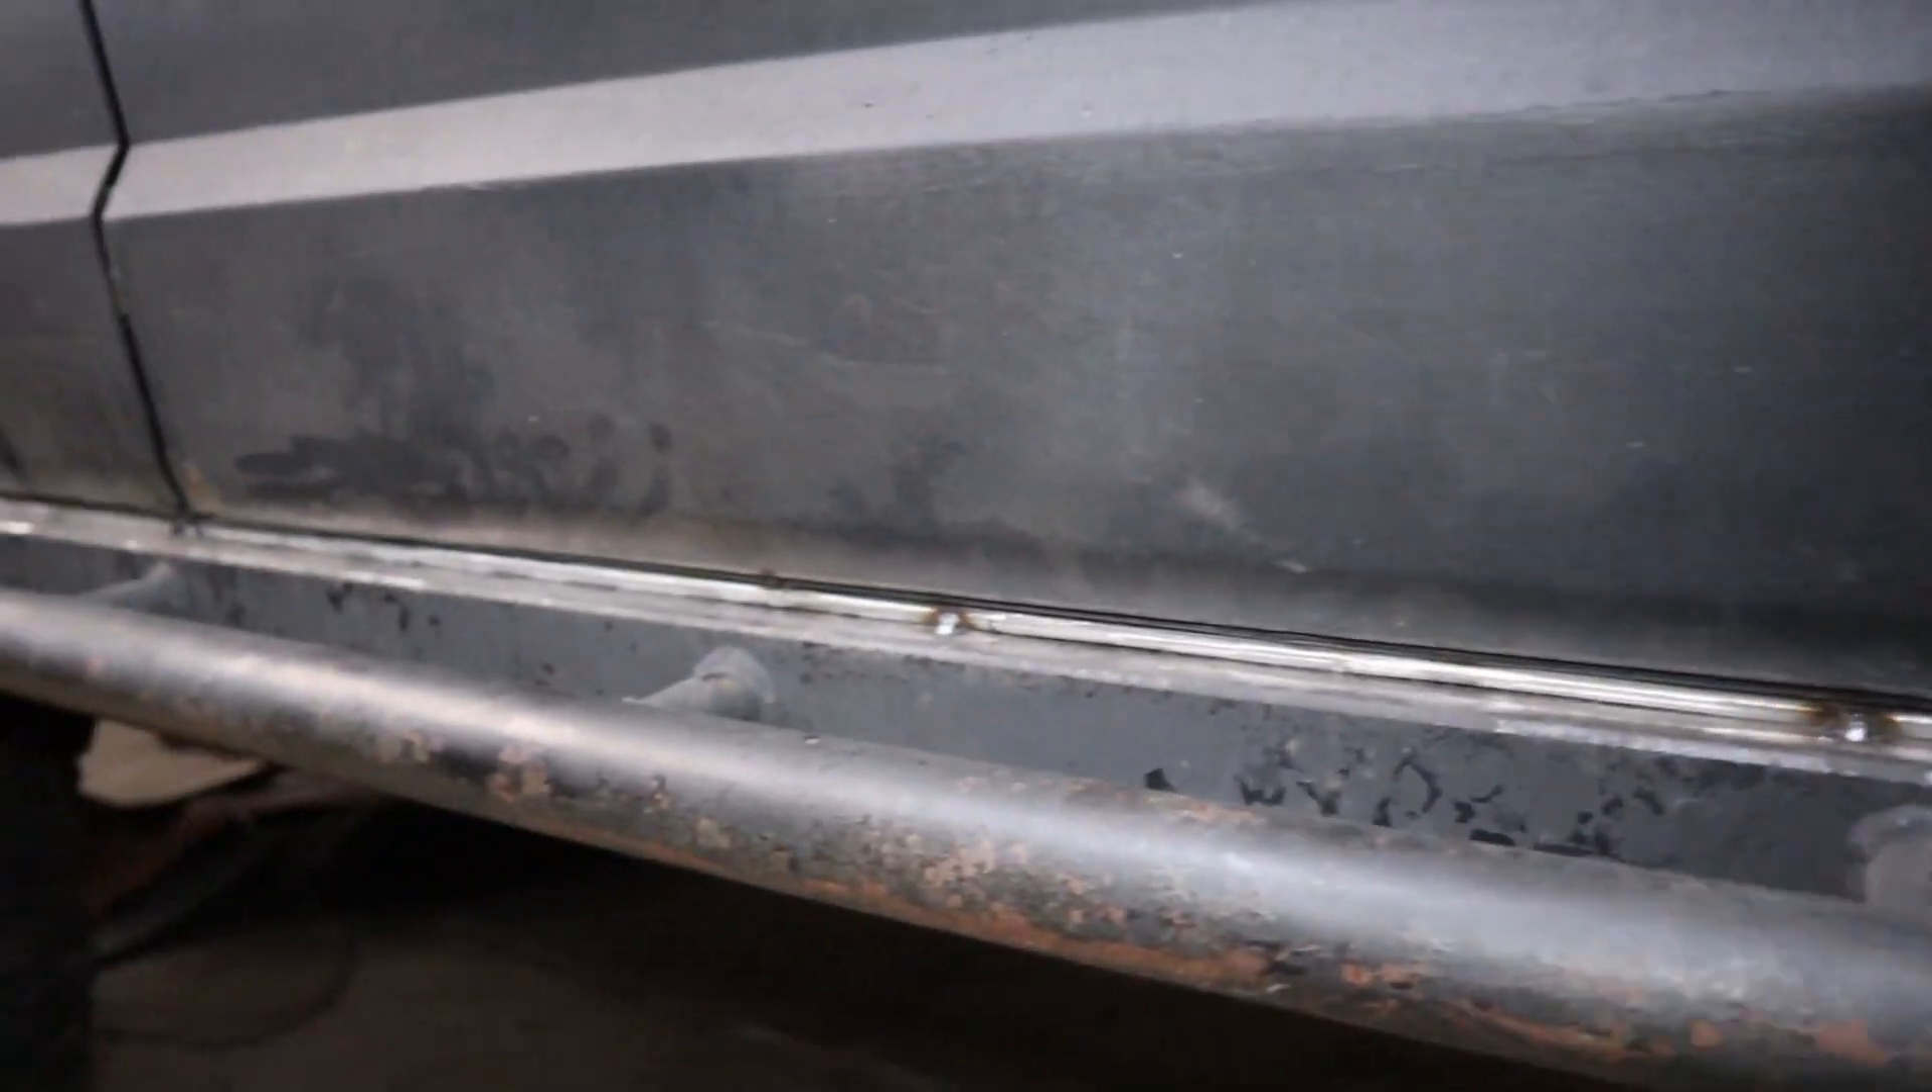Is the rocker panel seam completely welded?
No.